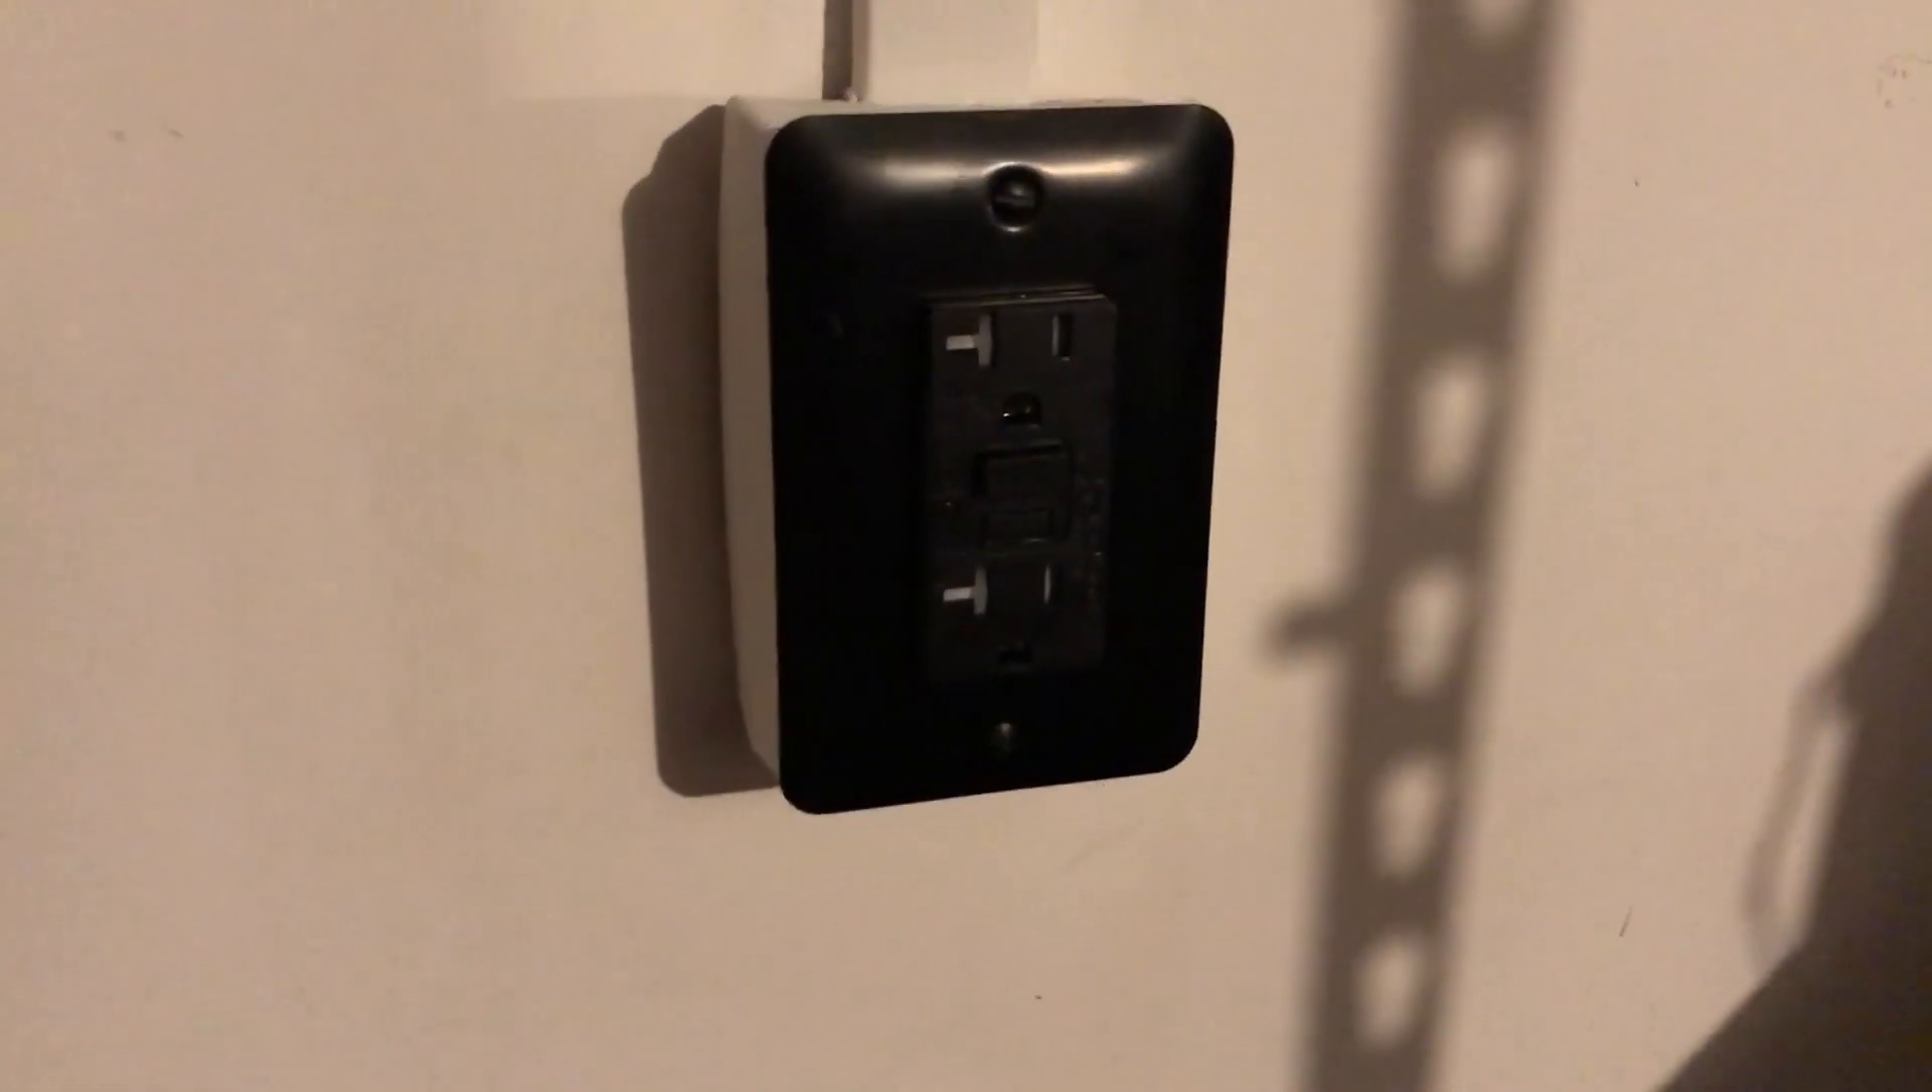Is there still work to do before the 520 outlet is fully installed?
No.